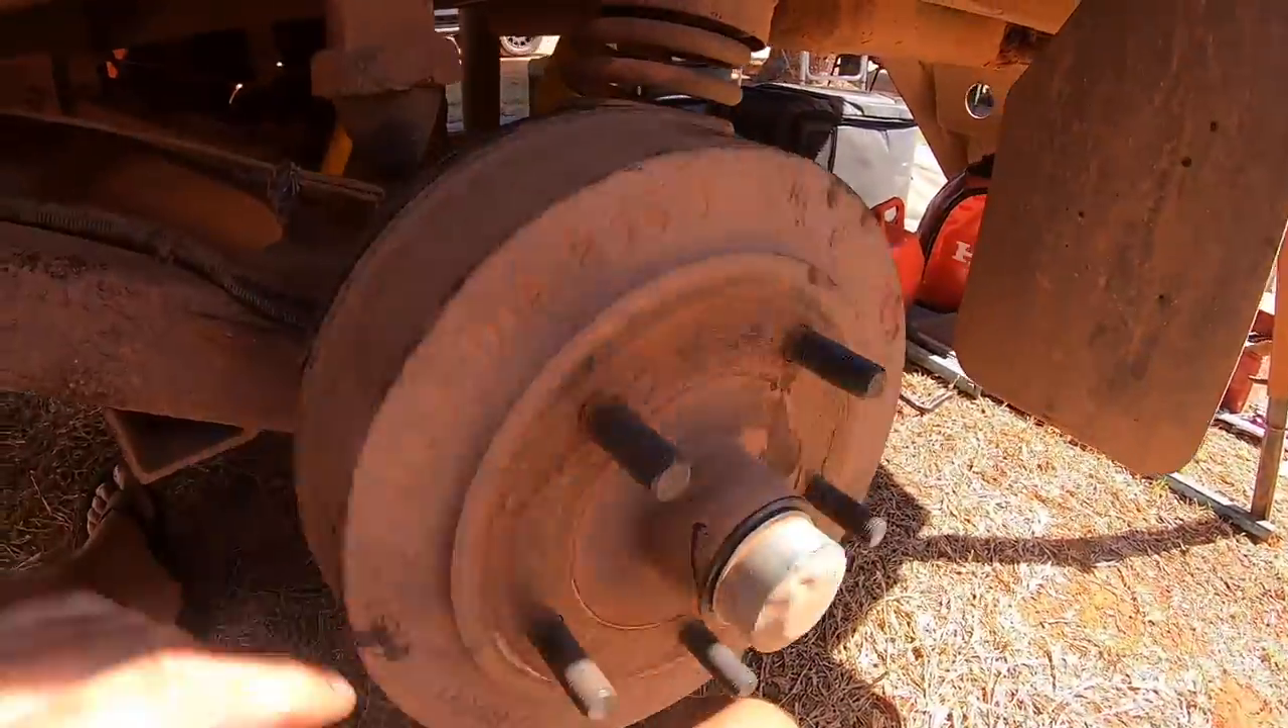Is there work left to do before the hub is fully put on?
No.